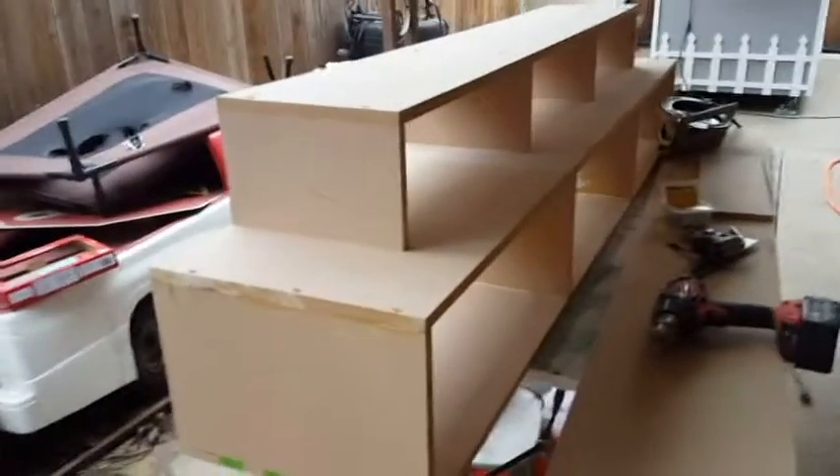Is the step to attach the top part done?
Yes.